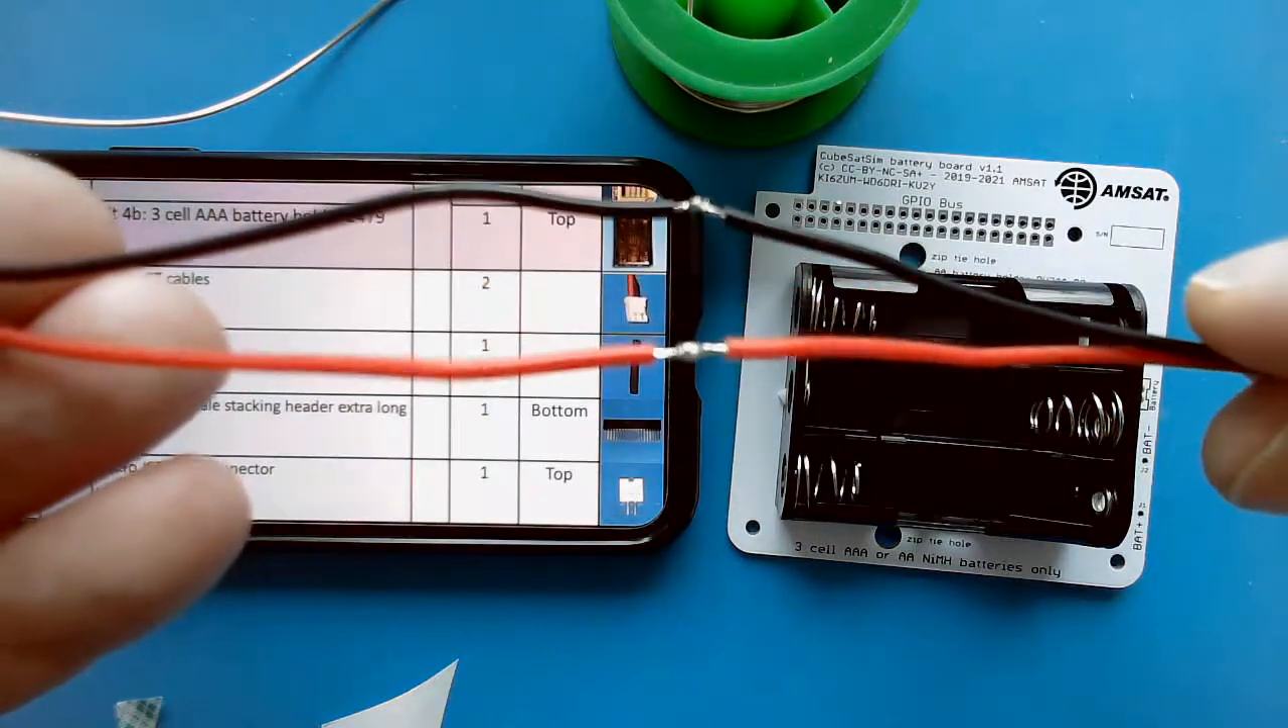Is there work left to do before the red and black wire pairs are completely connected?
No.